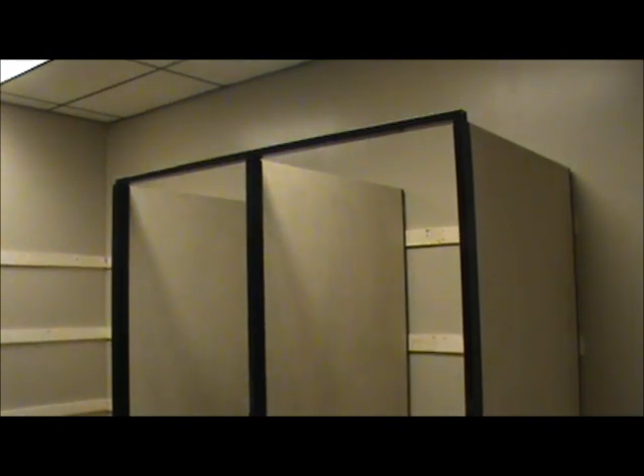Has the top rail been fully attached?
Yes.